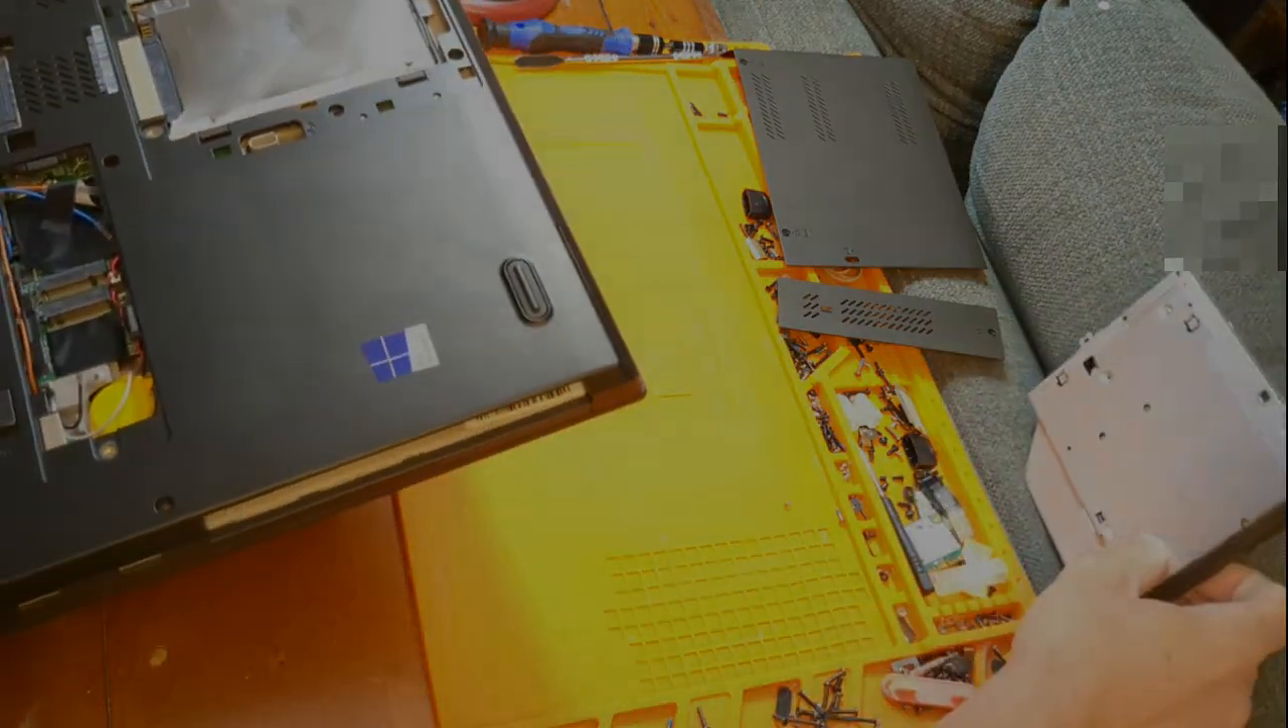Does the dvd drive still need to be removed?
No.